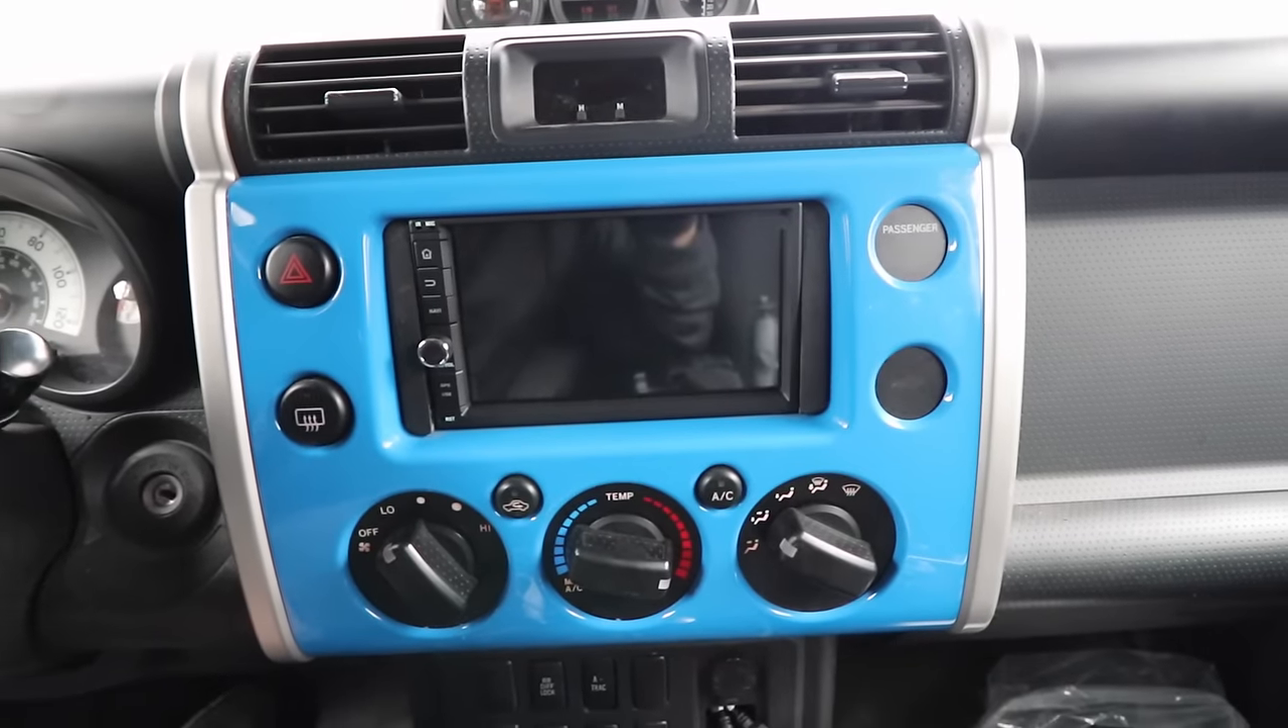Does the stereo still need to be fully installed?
No.